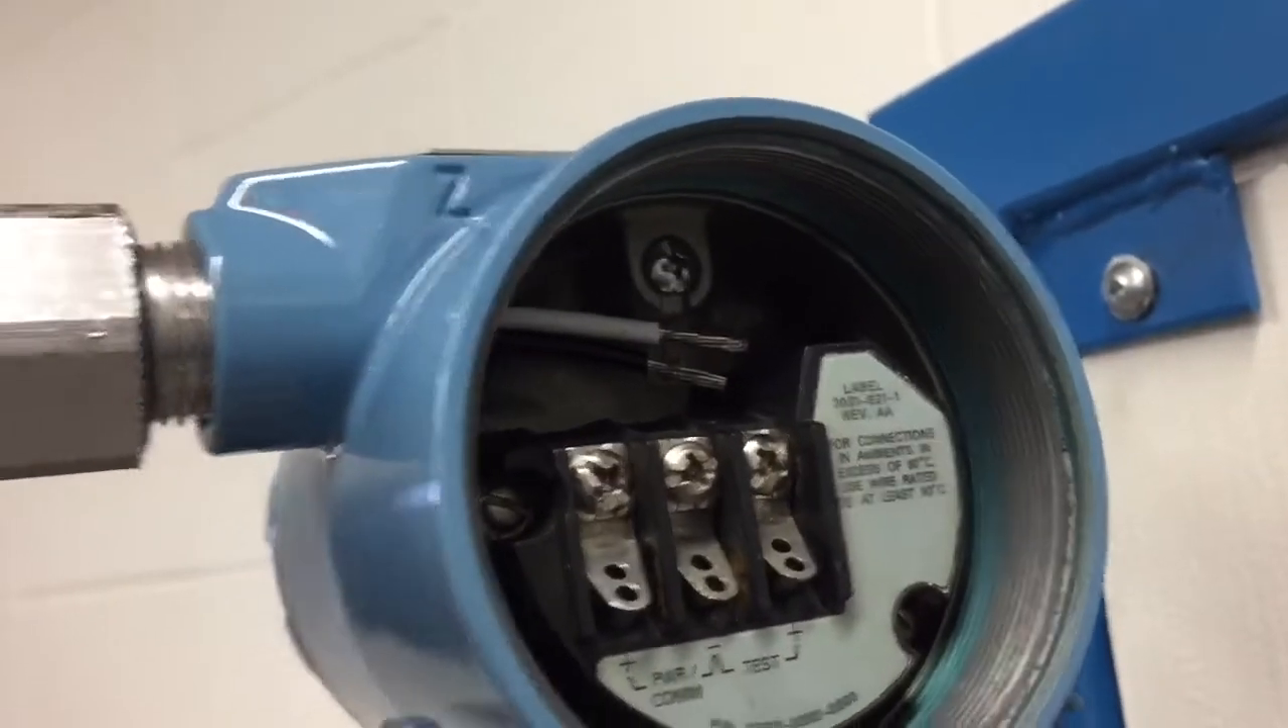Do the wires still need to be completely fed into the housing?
No.